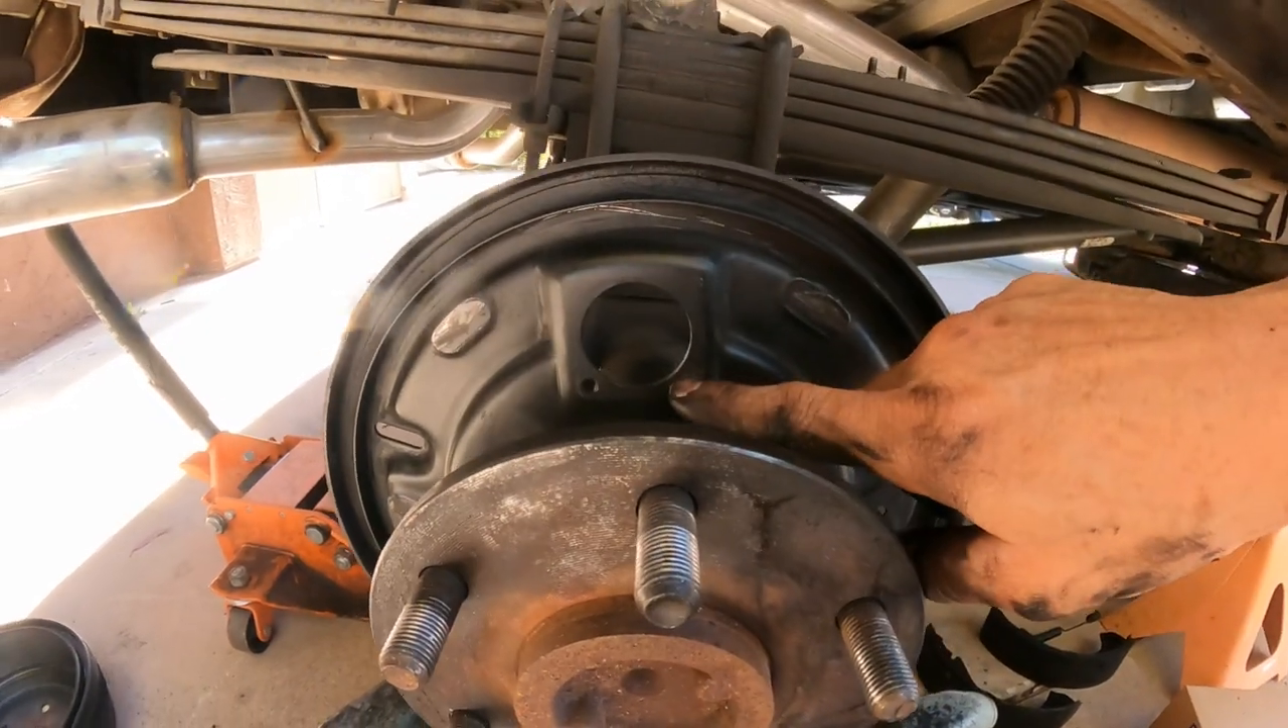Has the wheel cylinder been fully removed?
Yes.